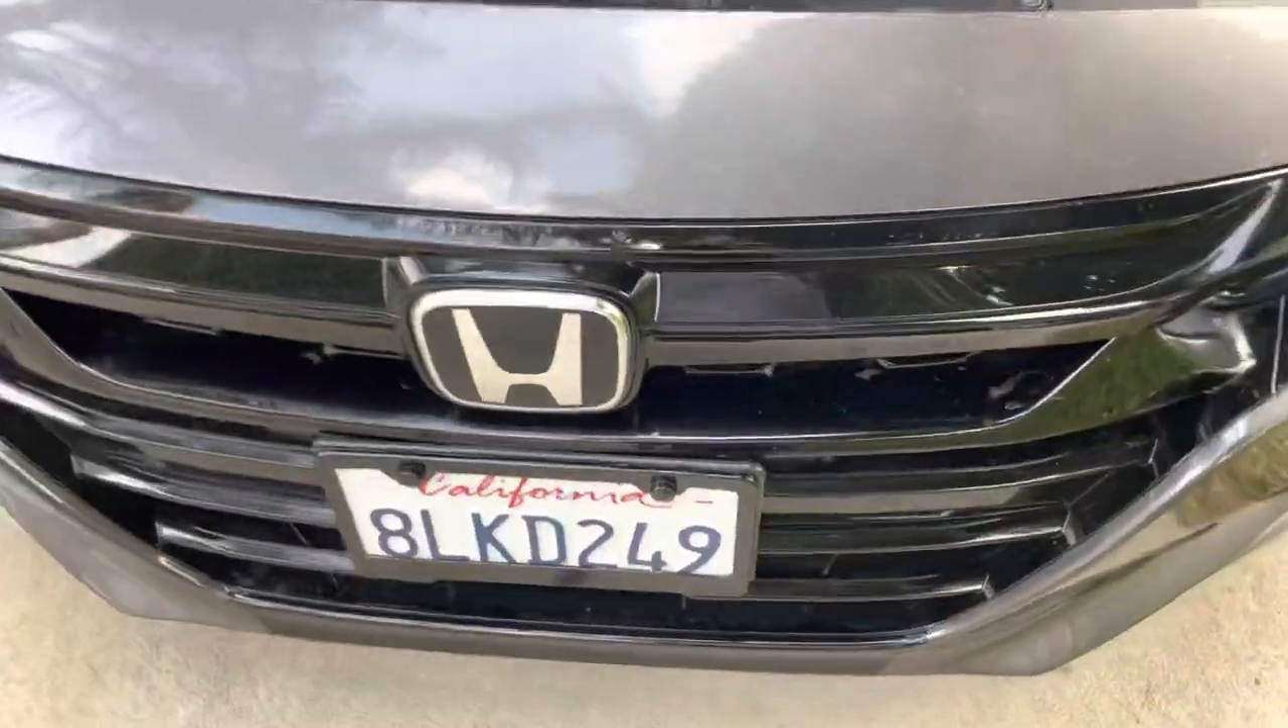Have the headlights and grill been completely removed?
No.